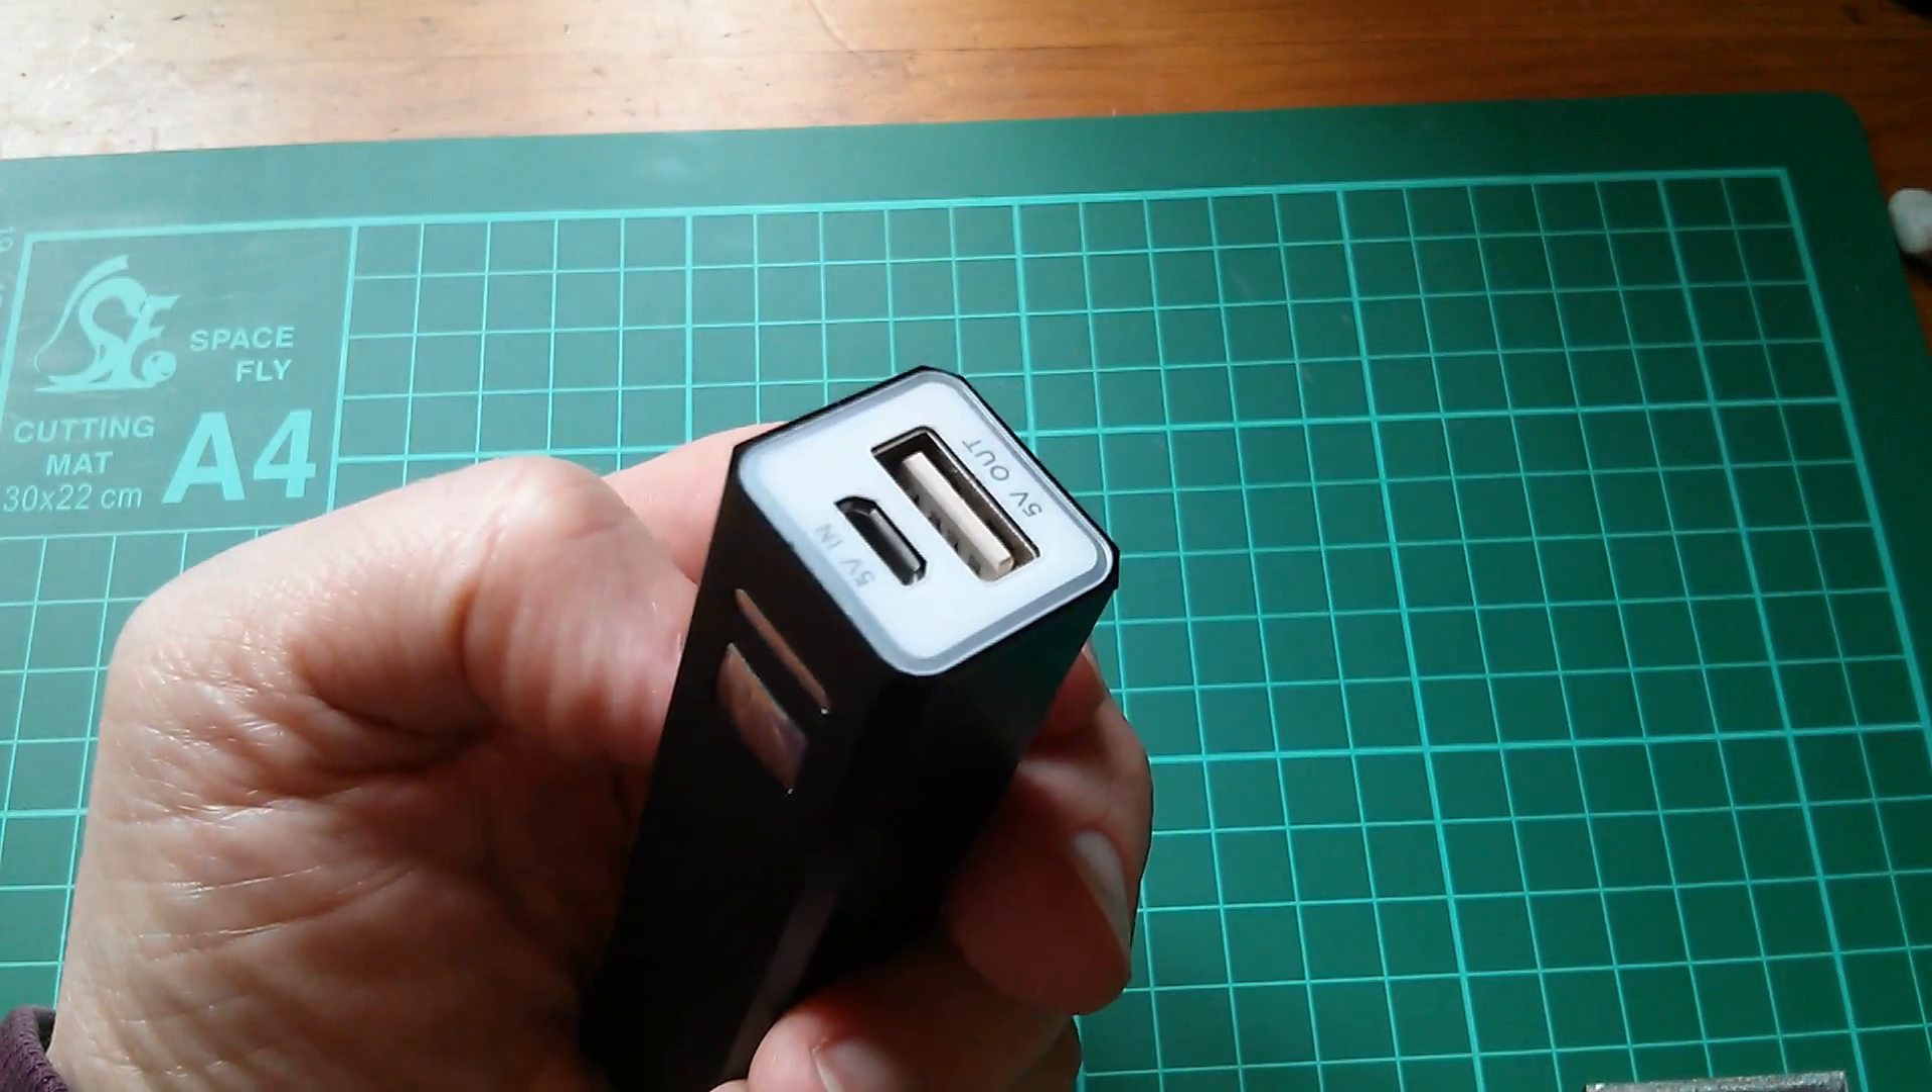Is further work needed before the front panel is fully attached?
No.